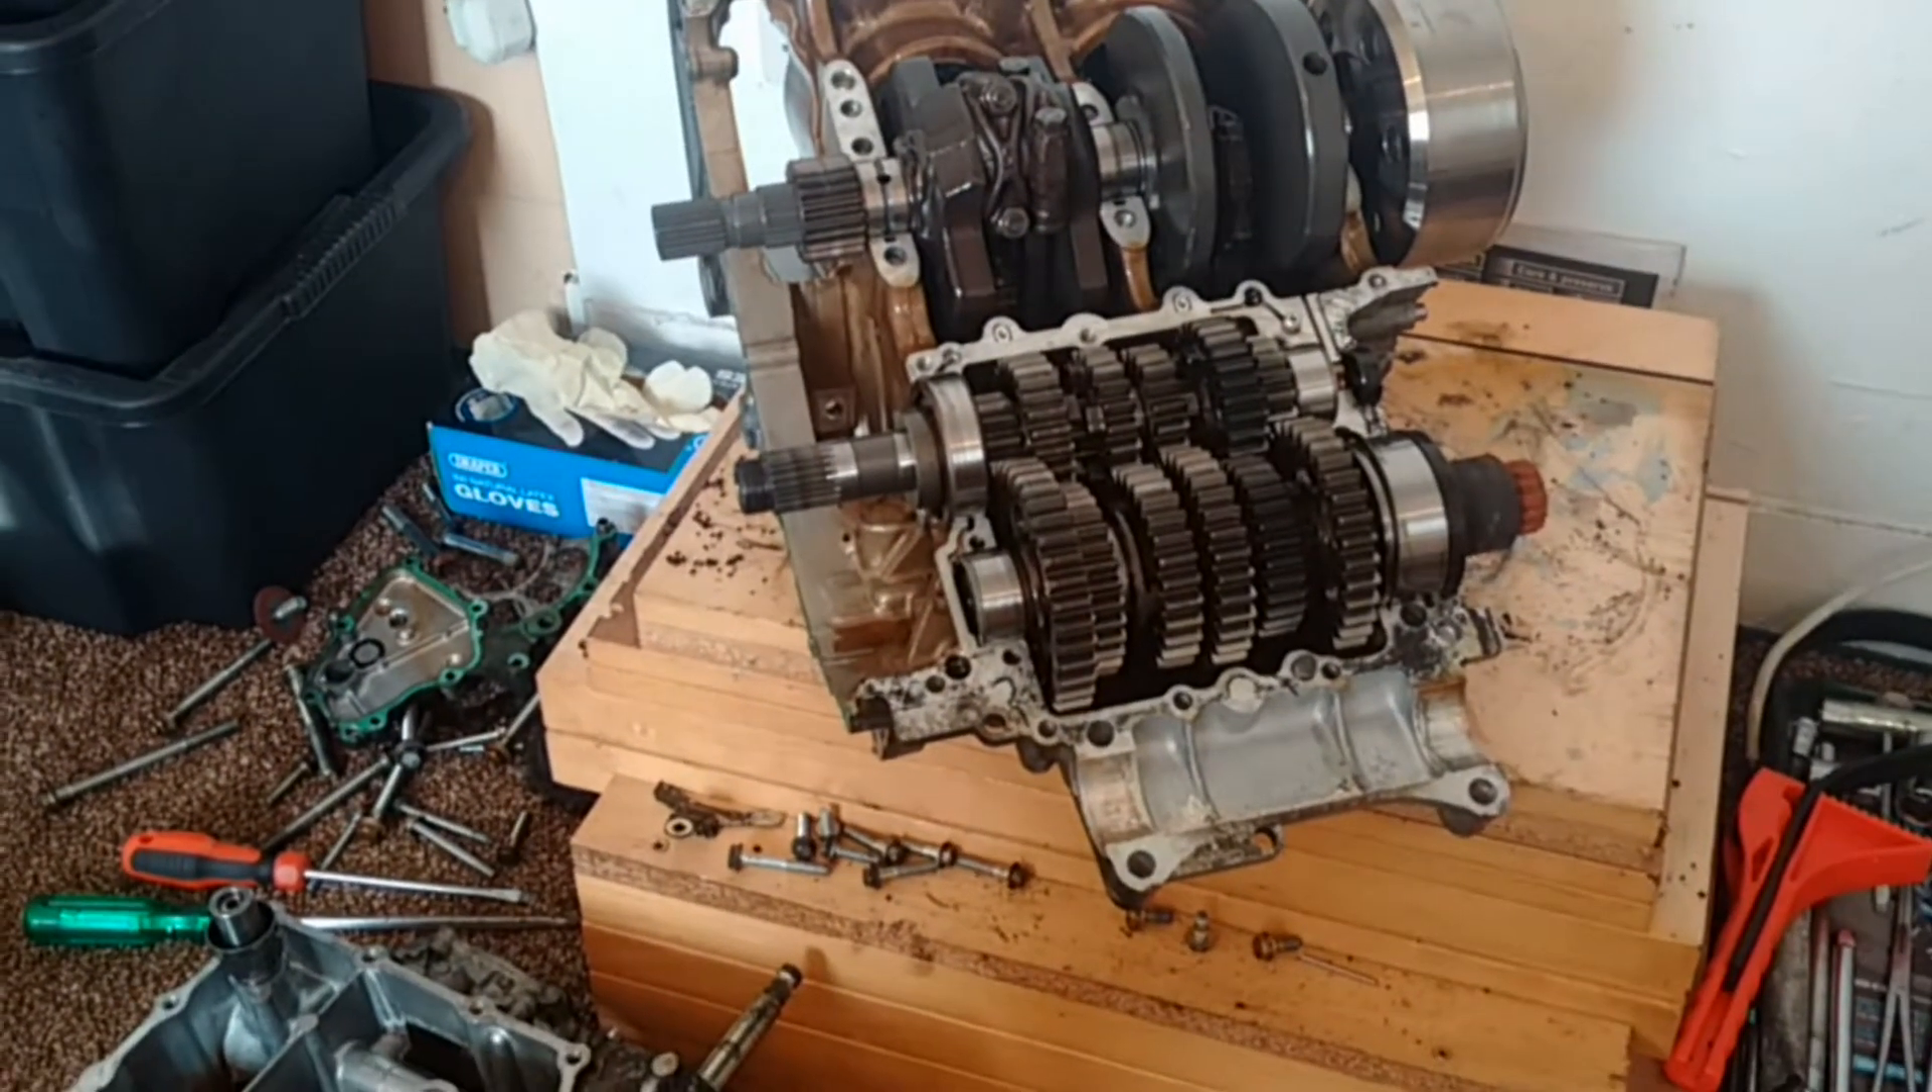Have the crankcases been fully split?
Yes.